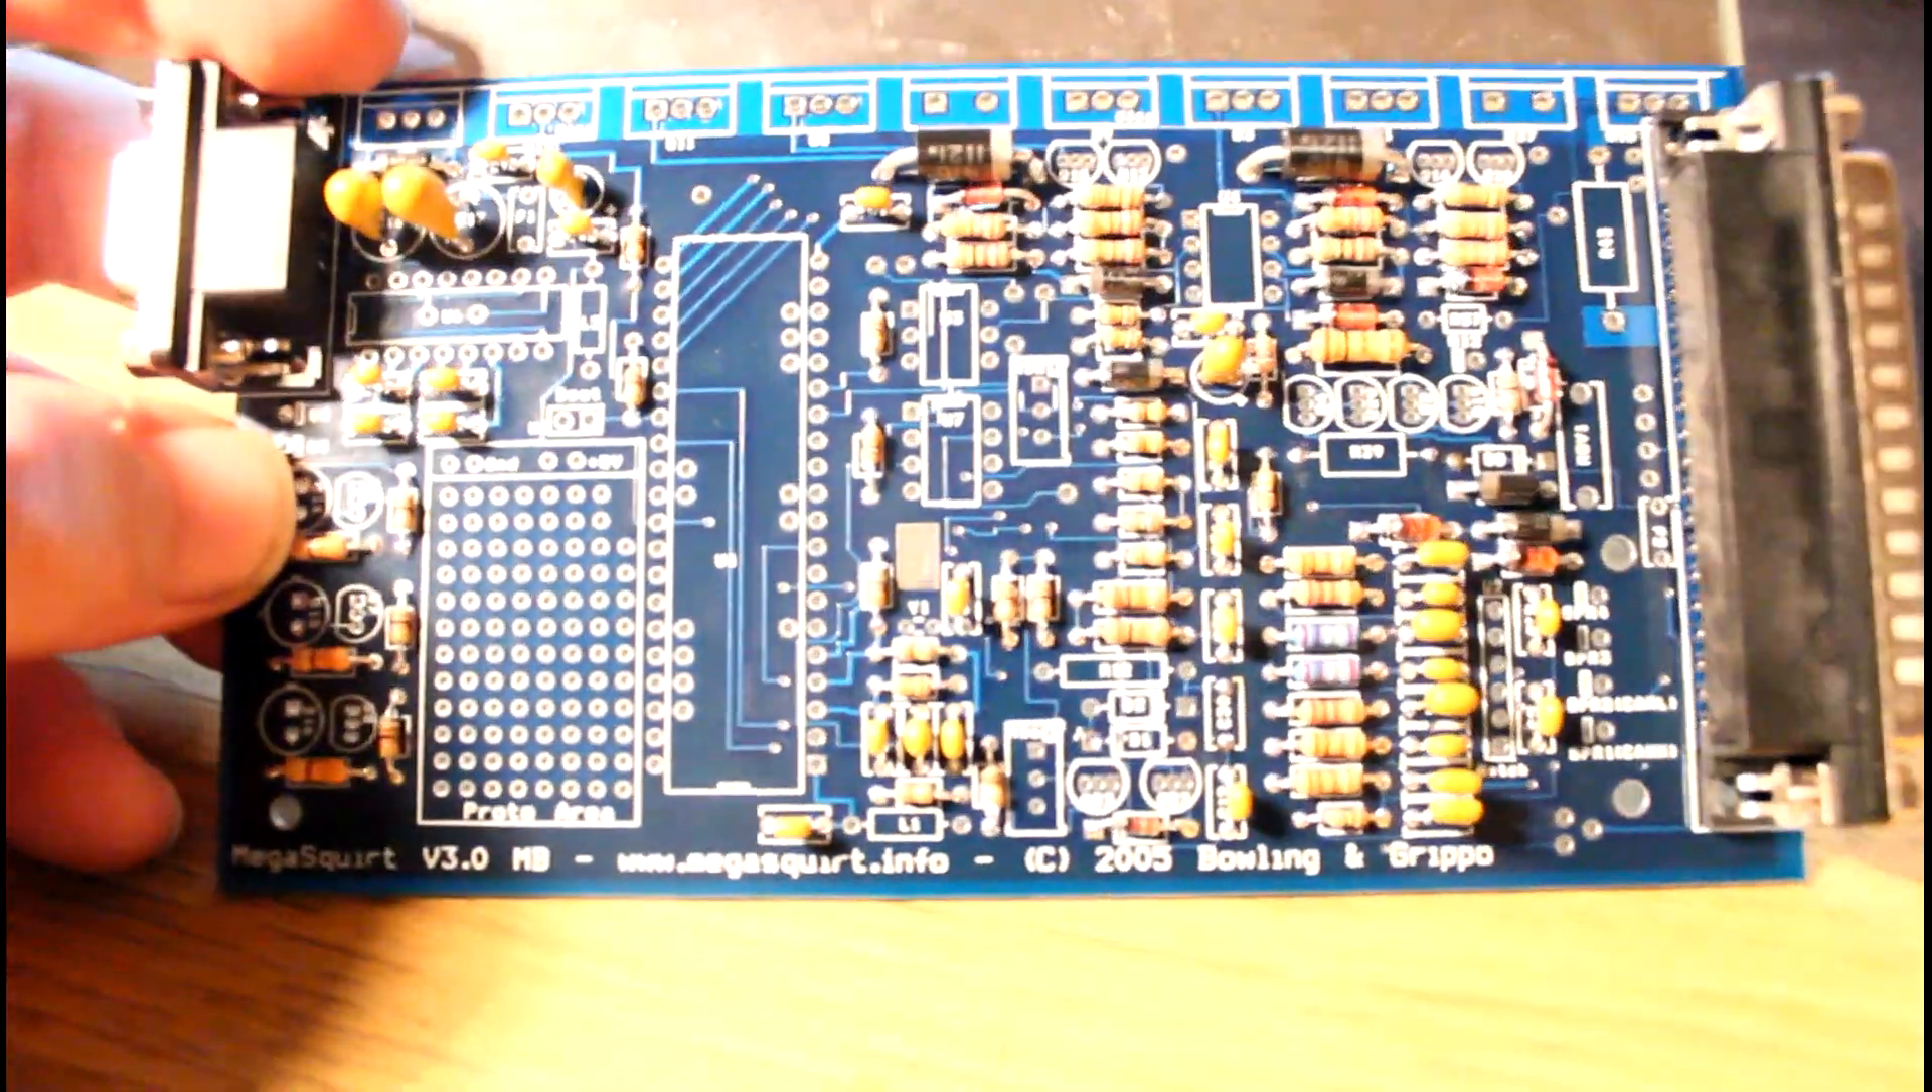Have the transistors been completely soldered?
No.